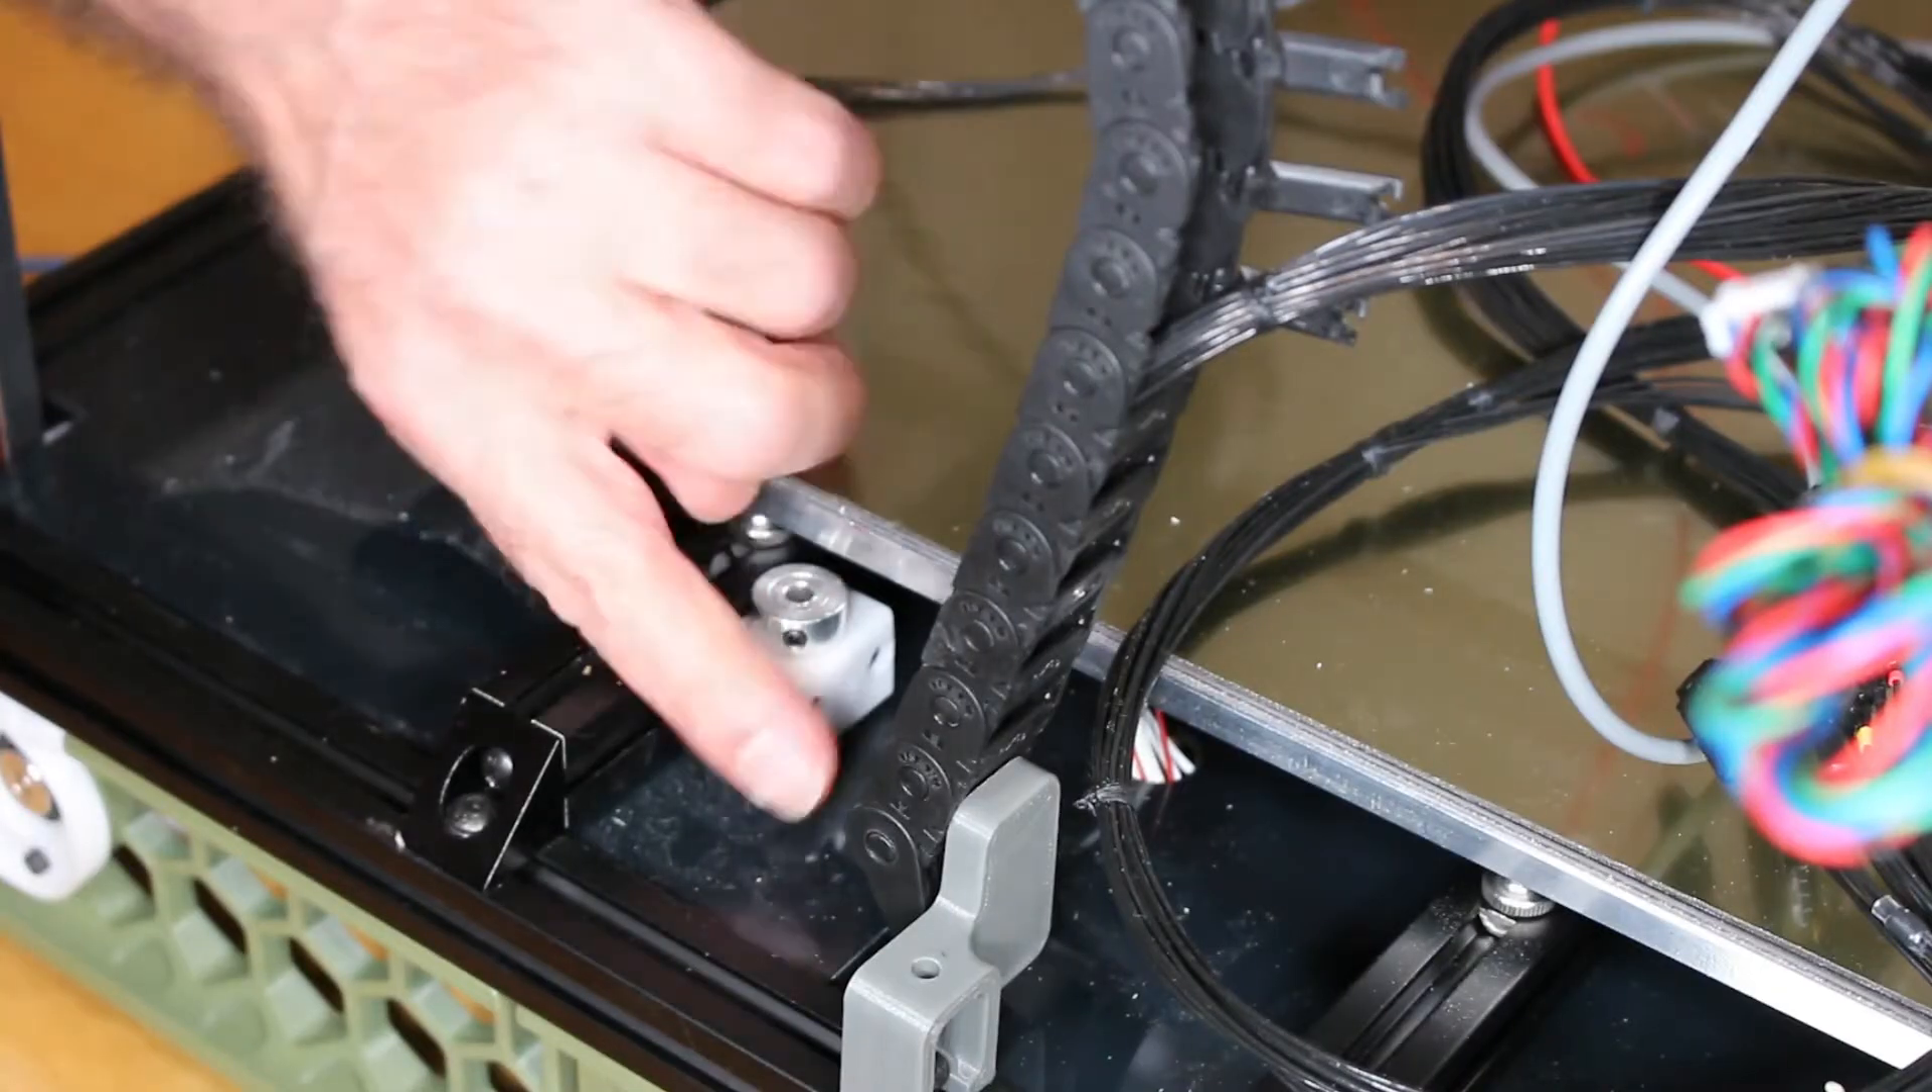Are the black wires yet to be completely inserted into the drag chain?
Yes.